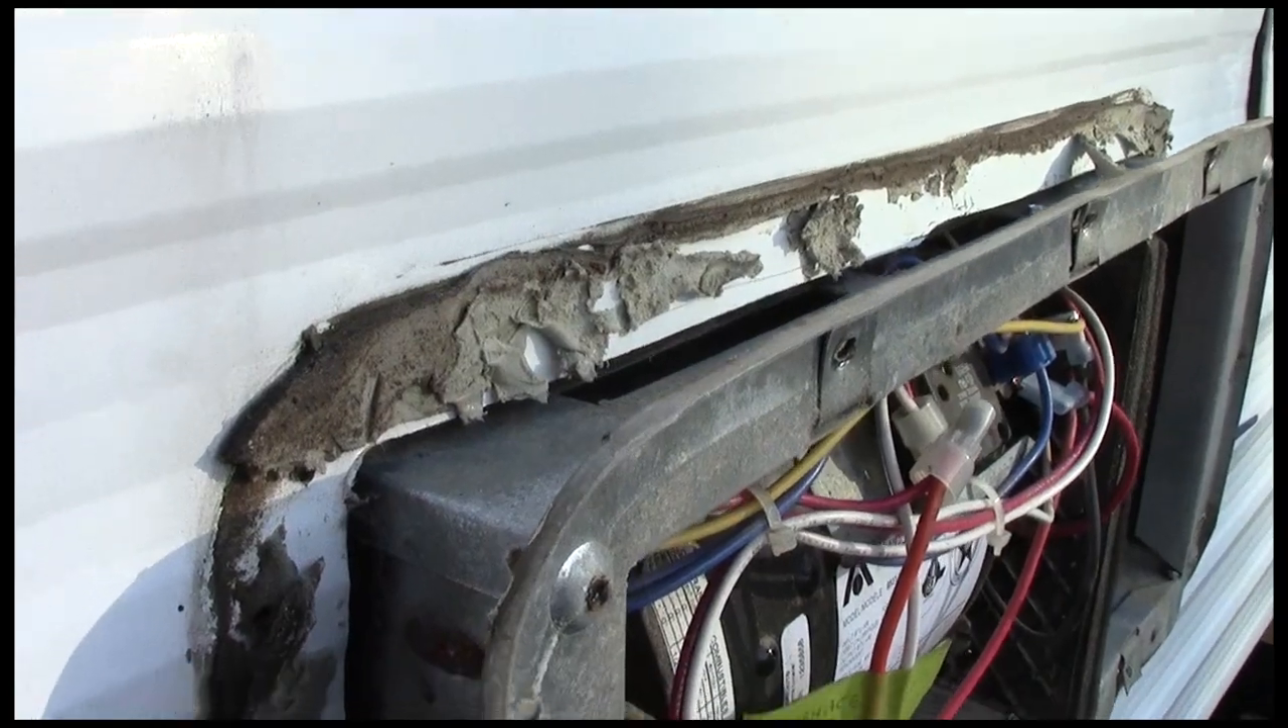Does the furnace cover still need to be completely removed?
No.